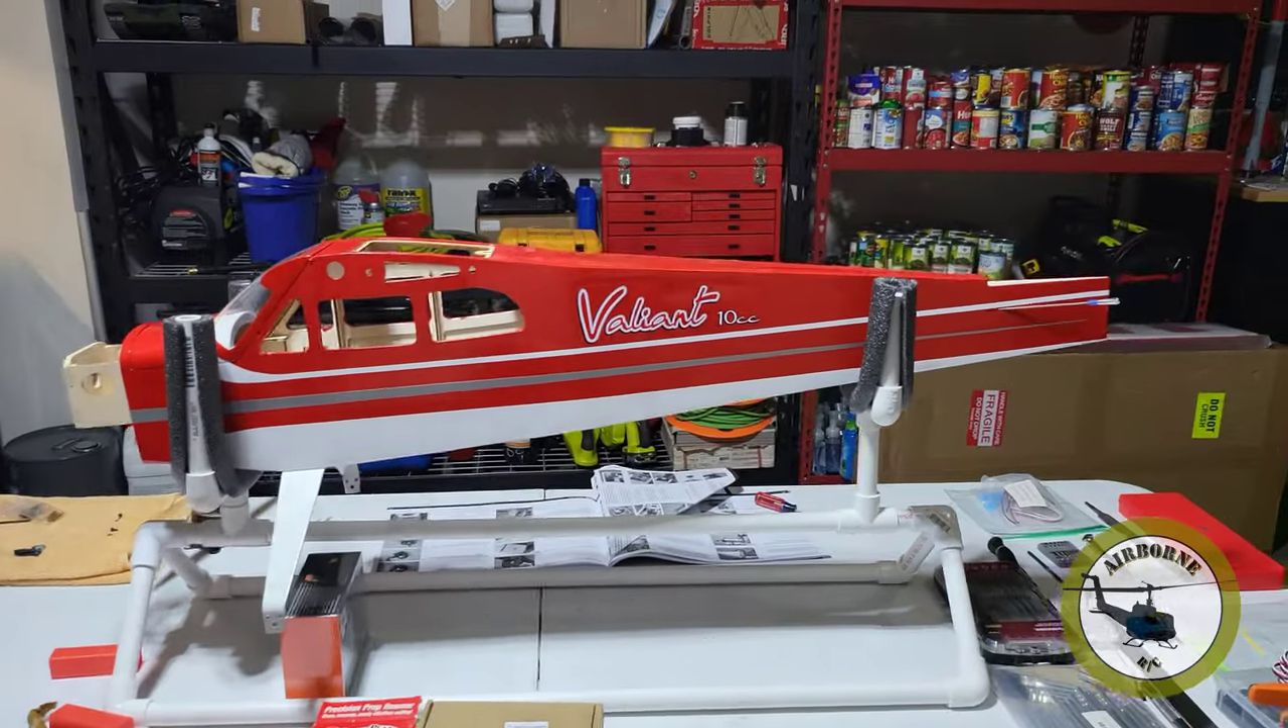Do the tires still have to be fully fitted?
Yes.